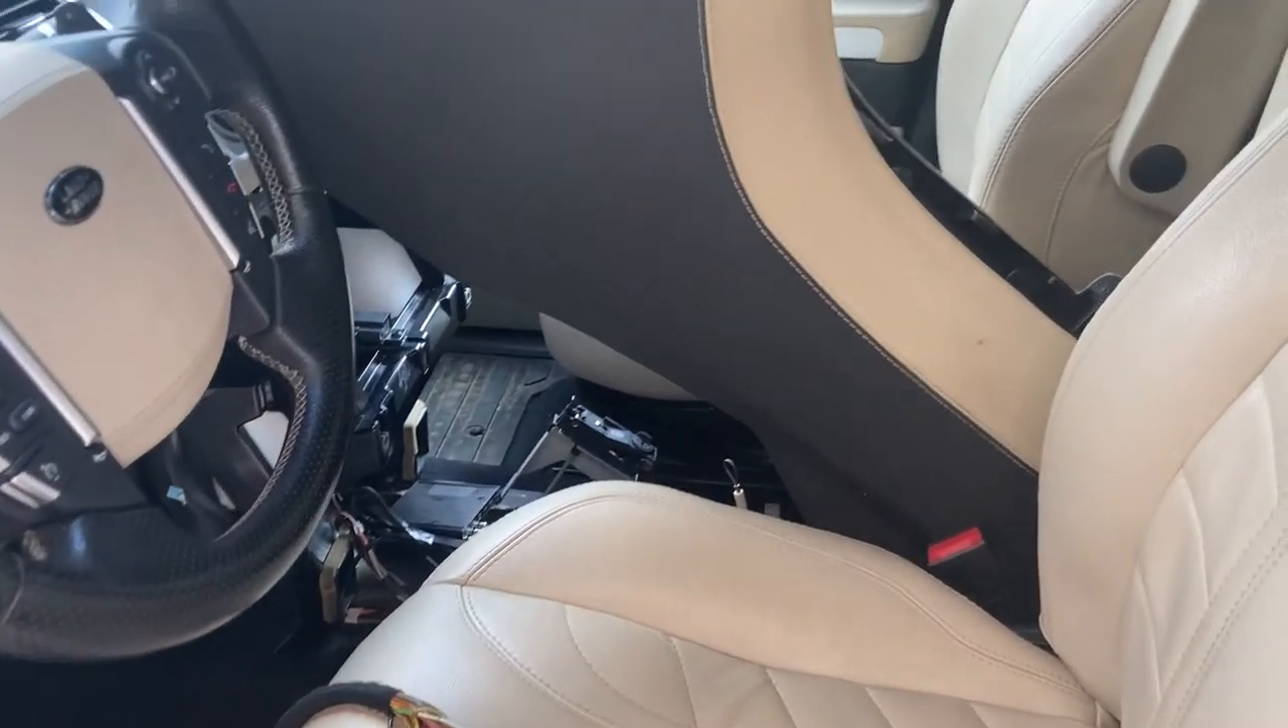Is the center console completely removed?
No.